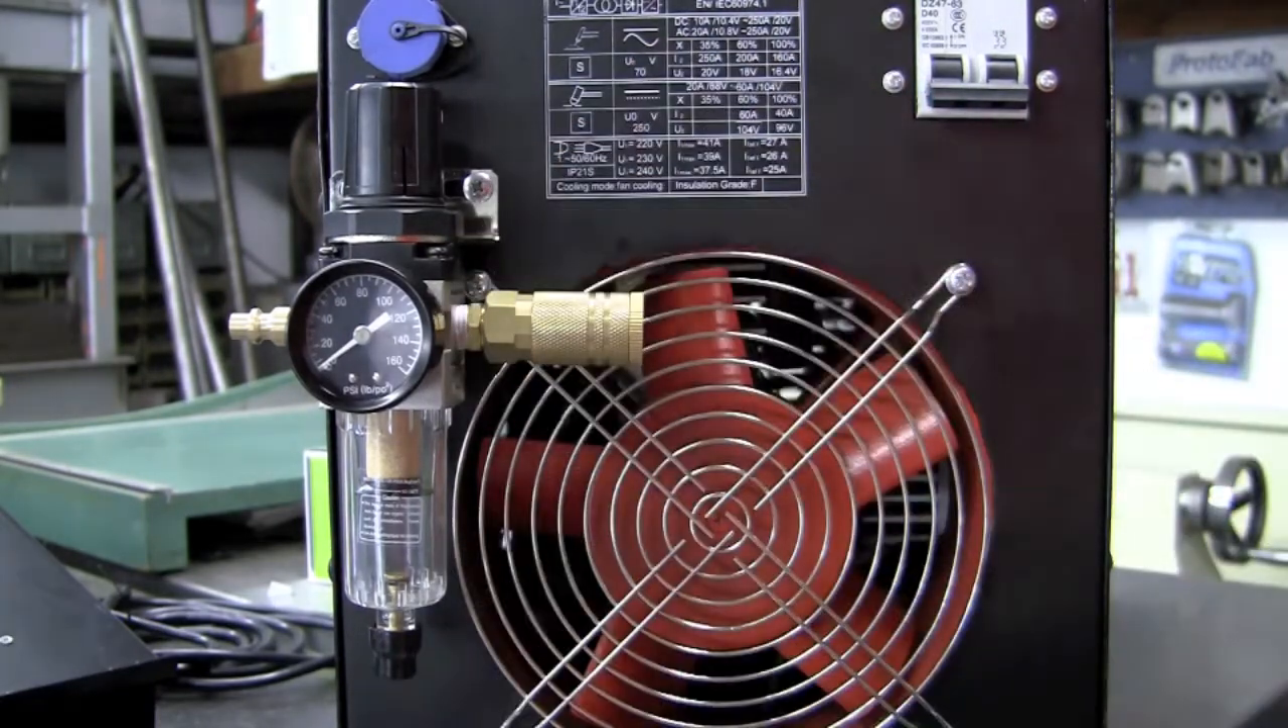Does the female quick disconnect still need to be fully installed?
No.